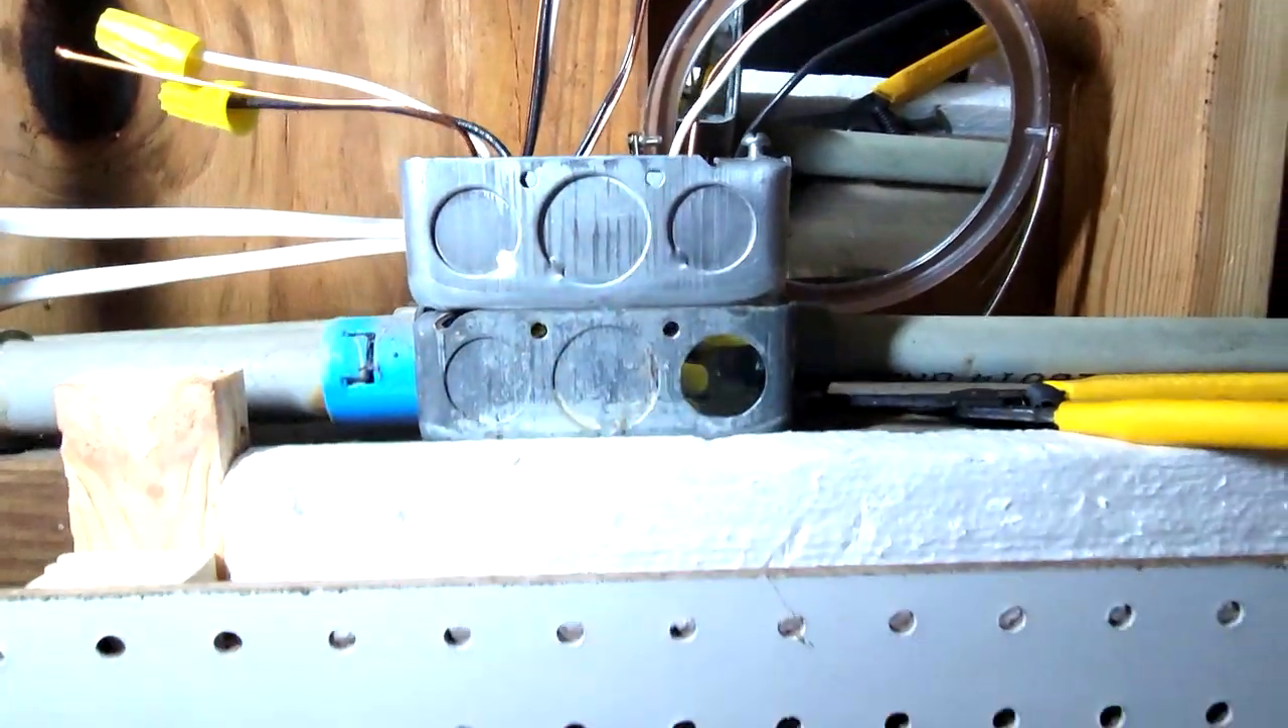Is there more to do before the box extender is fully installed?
No.